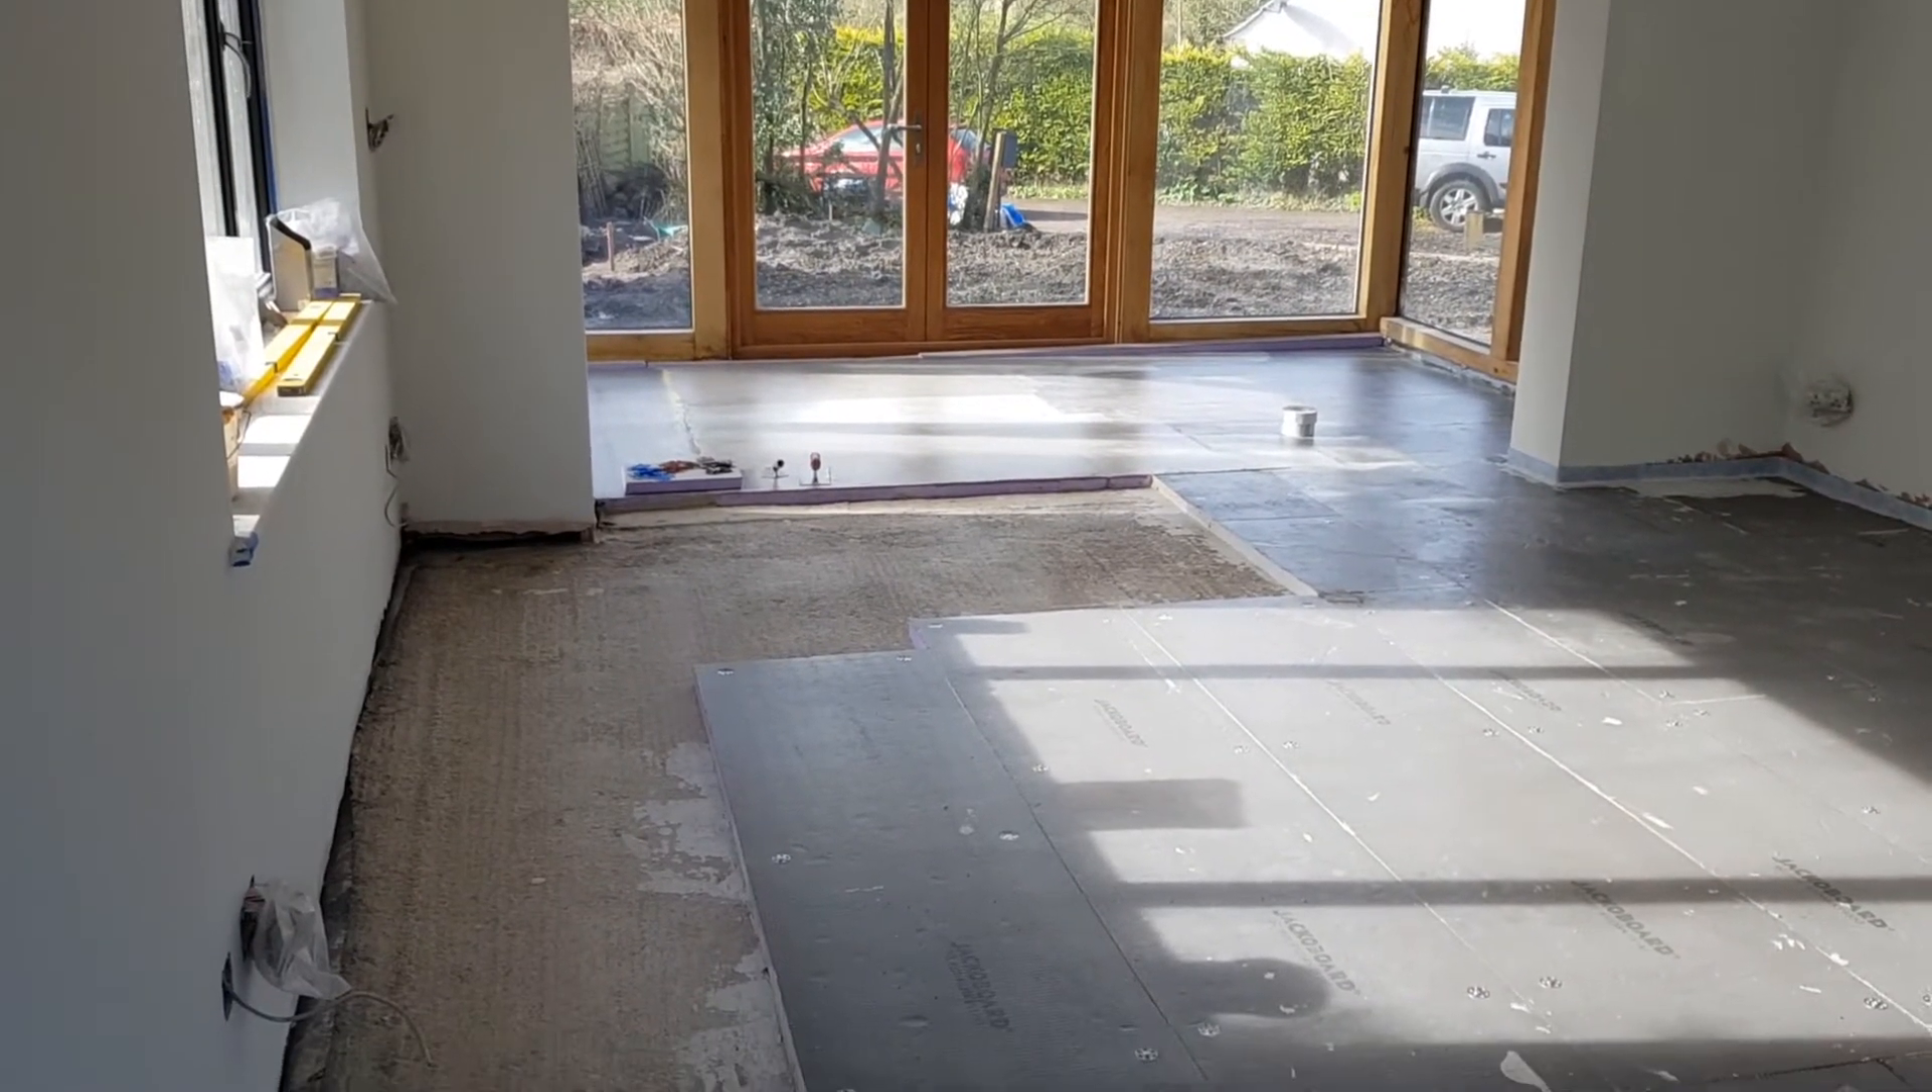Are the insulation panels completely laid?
No.